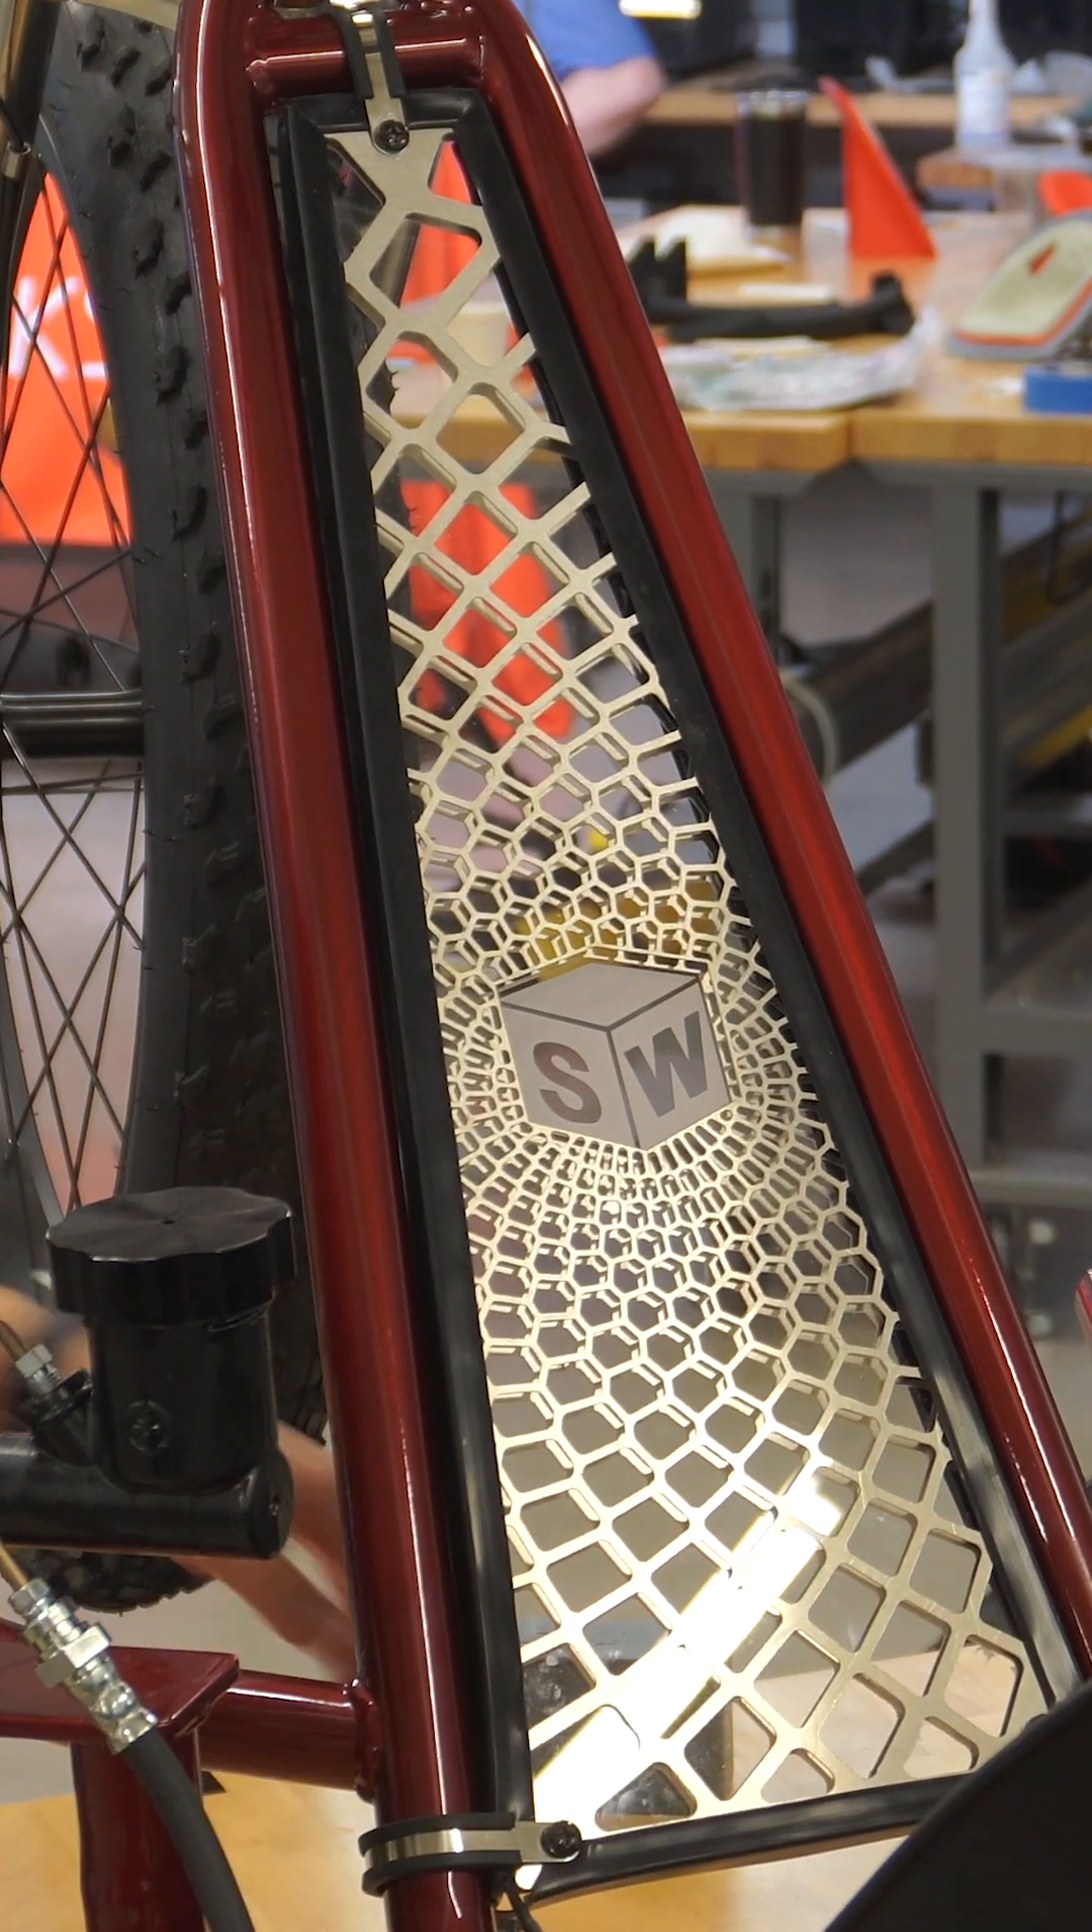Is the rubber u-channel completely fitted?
Yes.